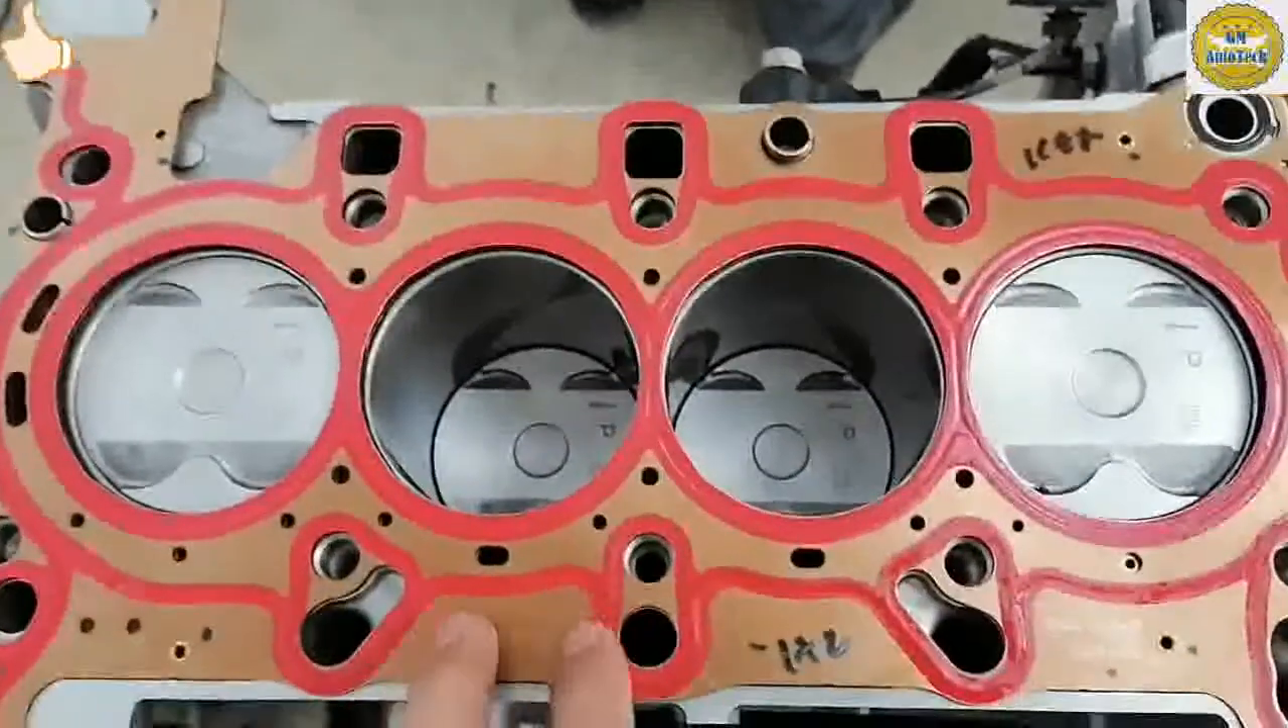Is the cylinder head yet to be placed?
Yes.